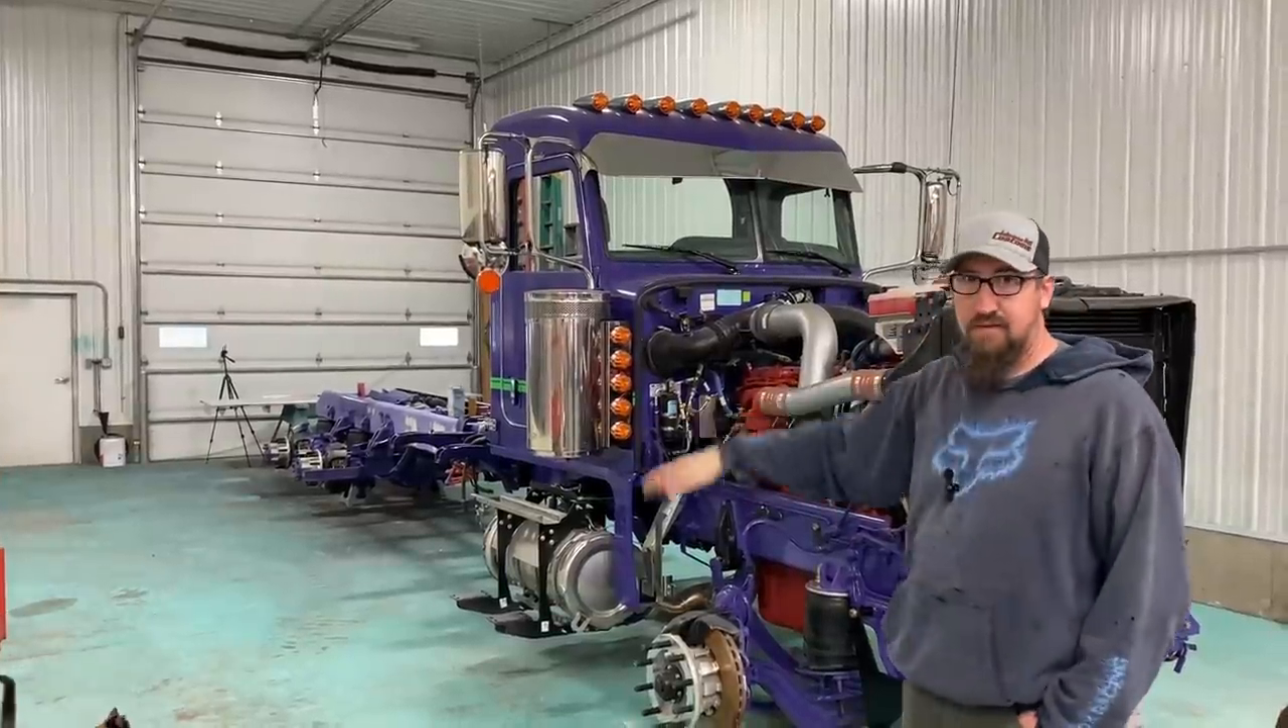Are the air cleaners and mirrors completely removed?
No.